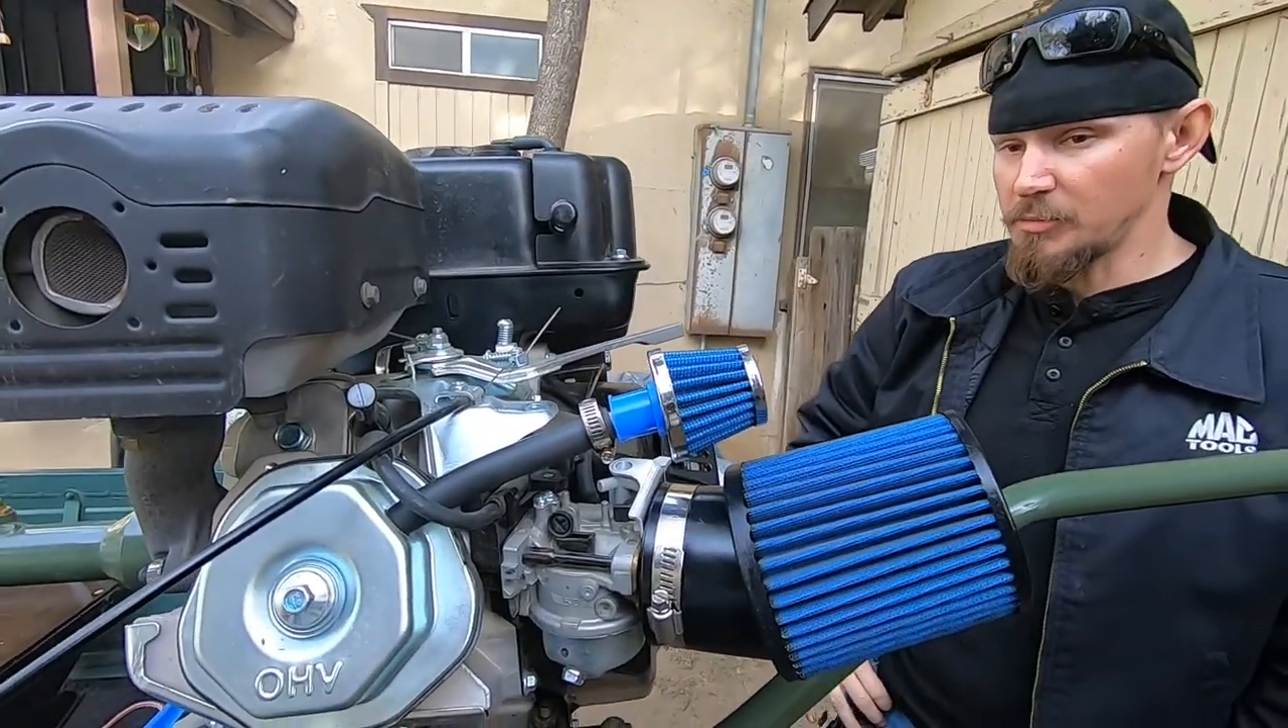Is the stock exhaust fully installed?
Yes.